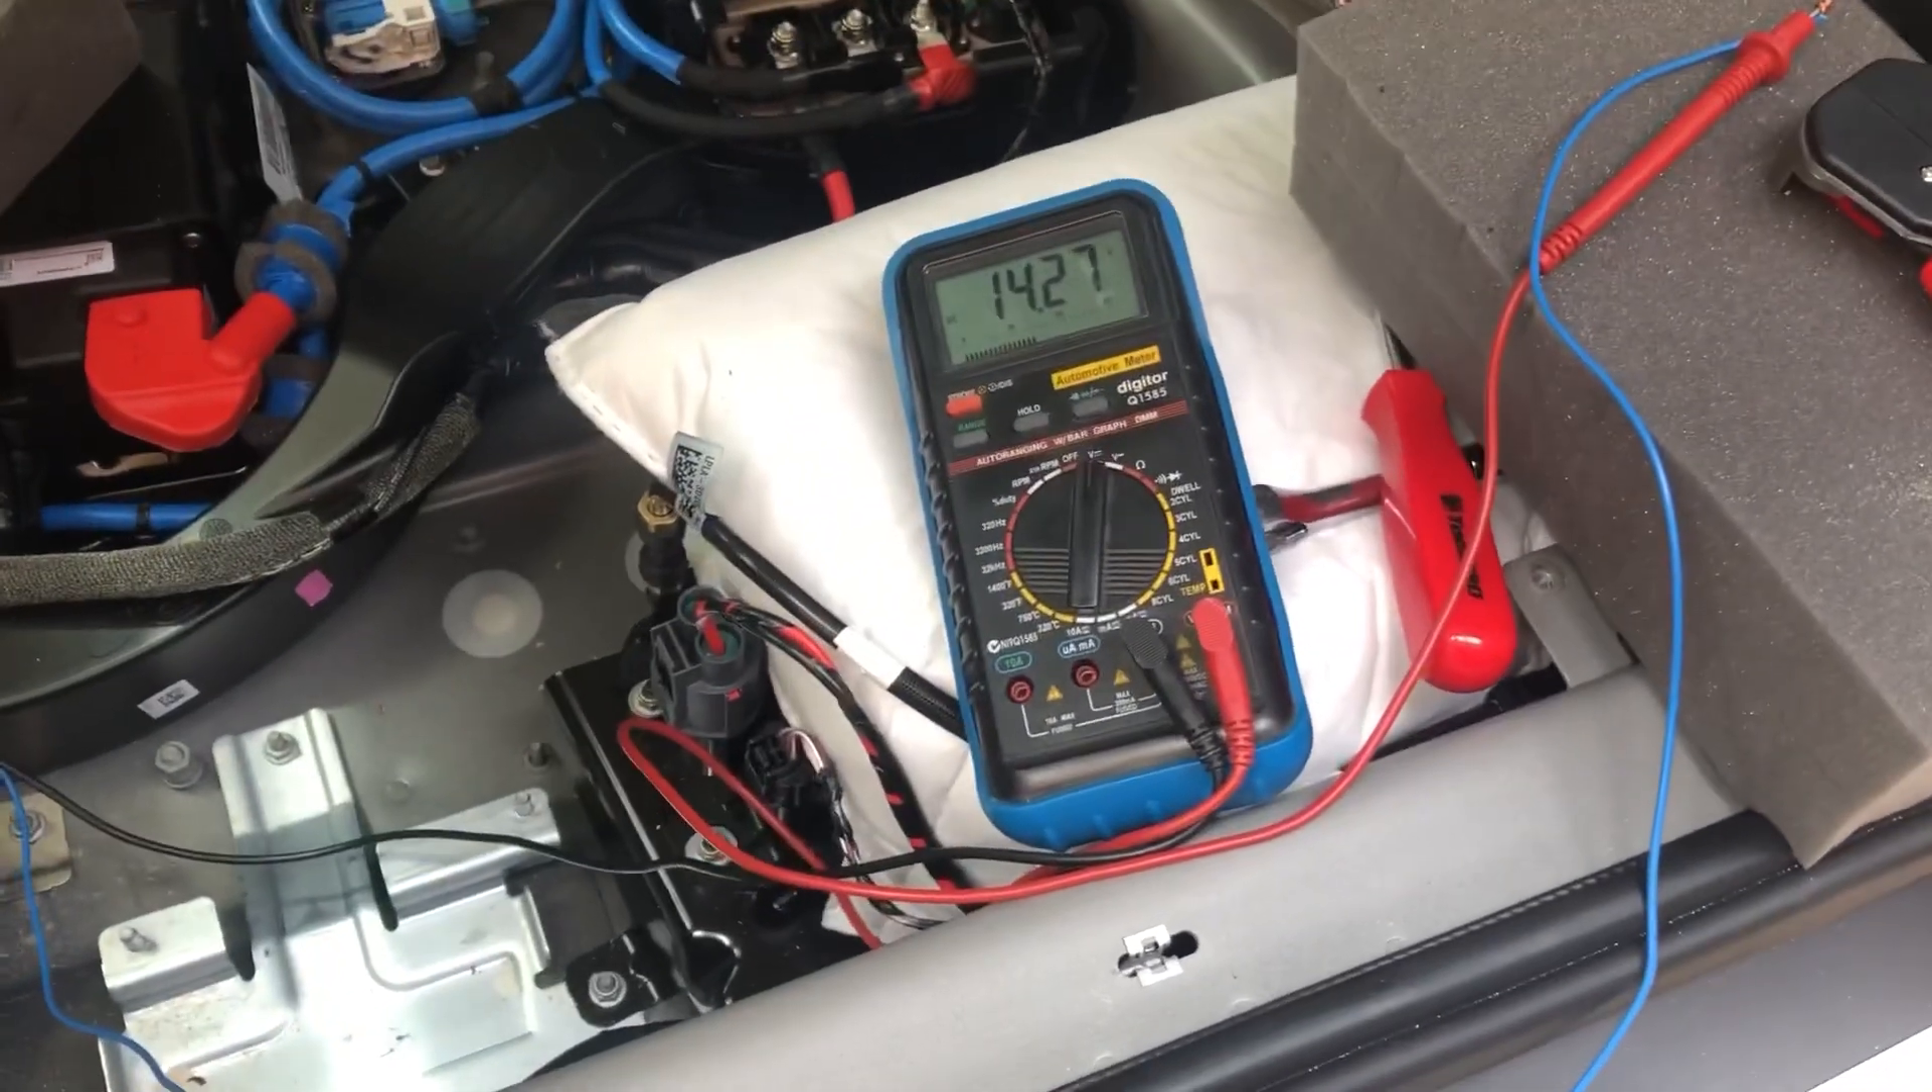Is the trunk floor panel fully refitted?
No.